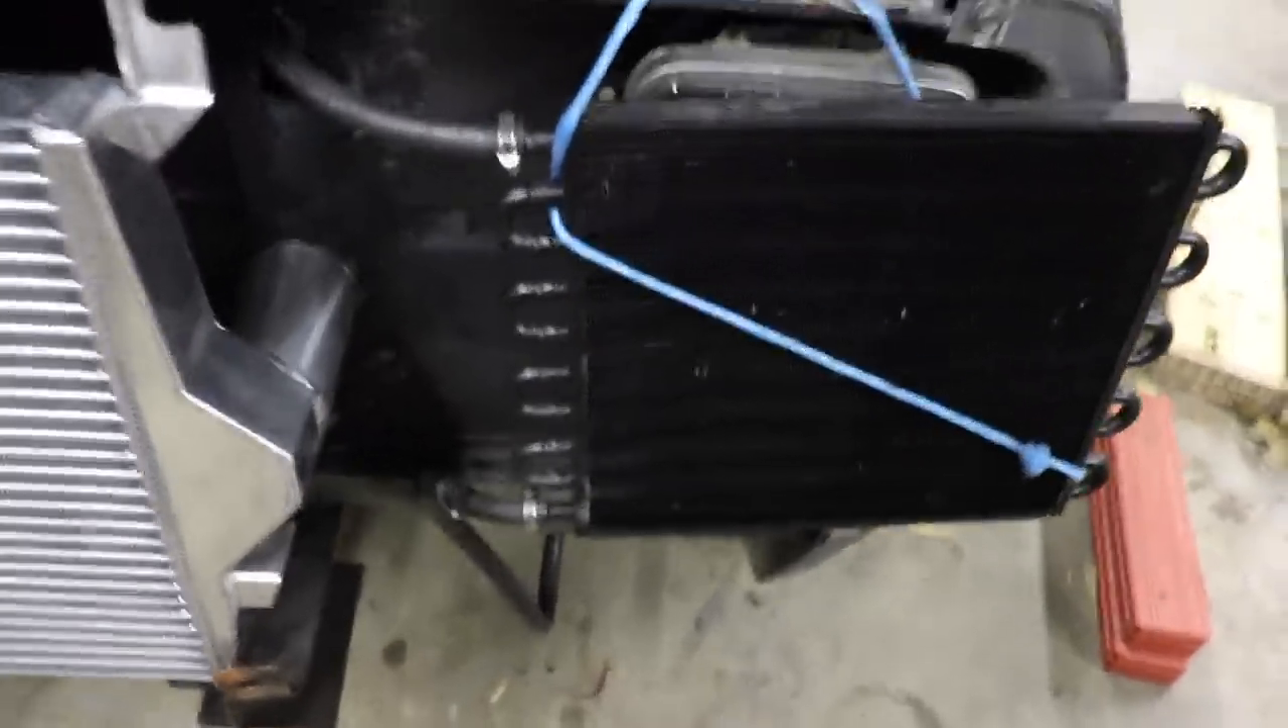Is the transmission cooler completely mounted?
No.